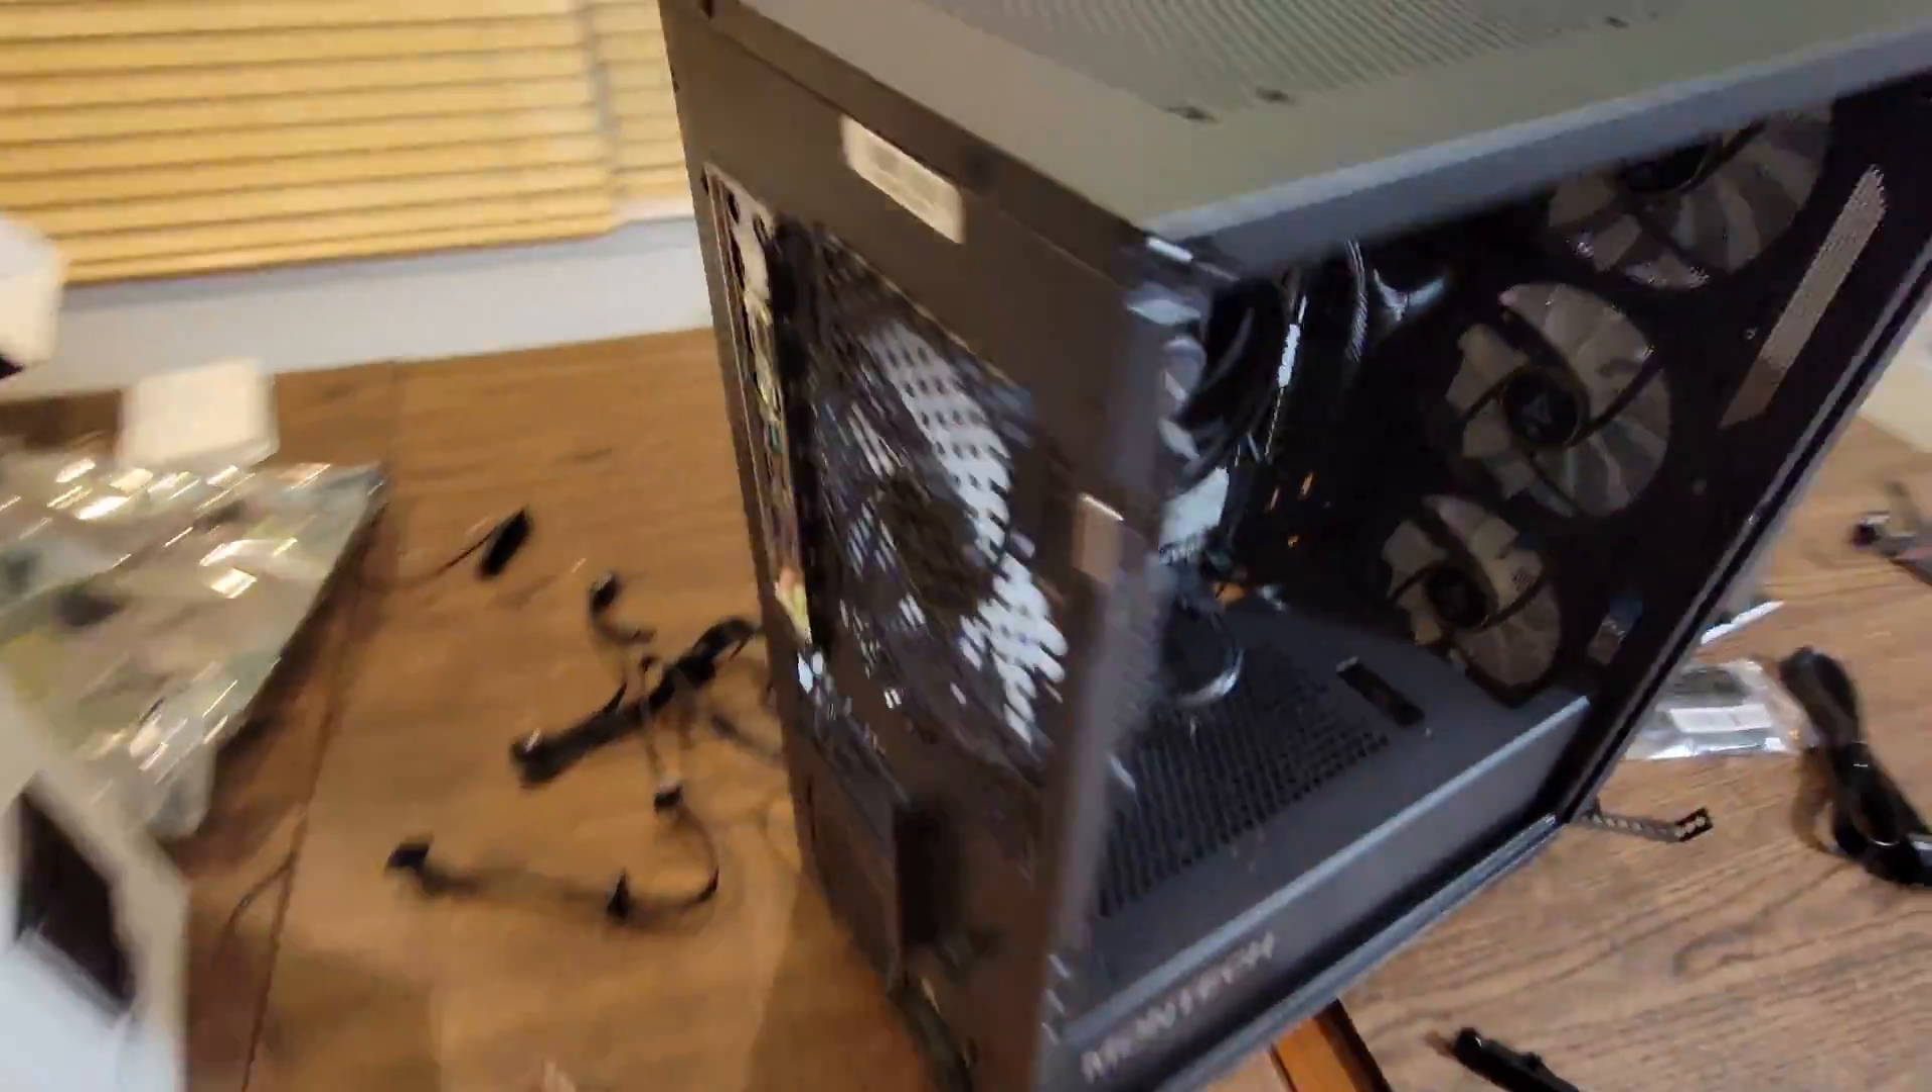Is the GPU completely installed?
No.